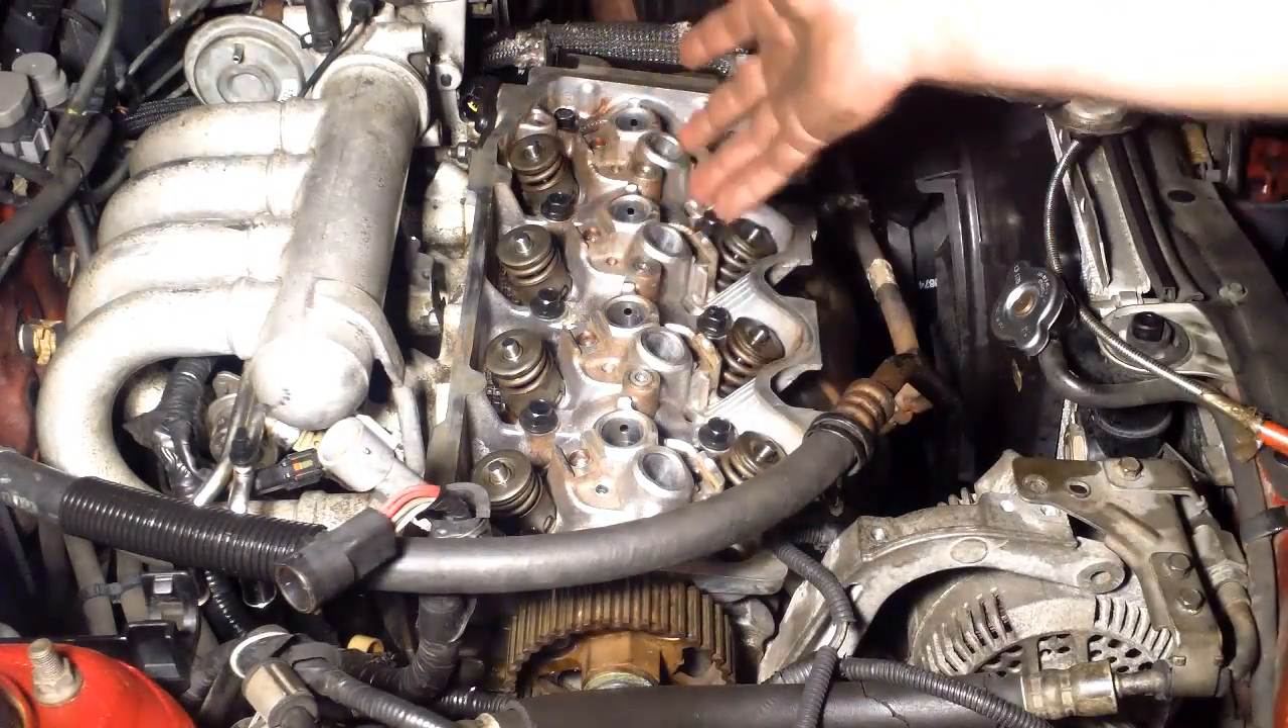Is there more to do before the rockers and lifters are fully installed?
Yes.